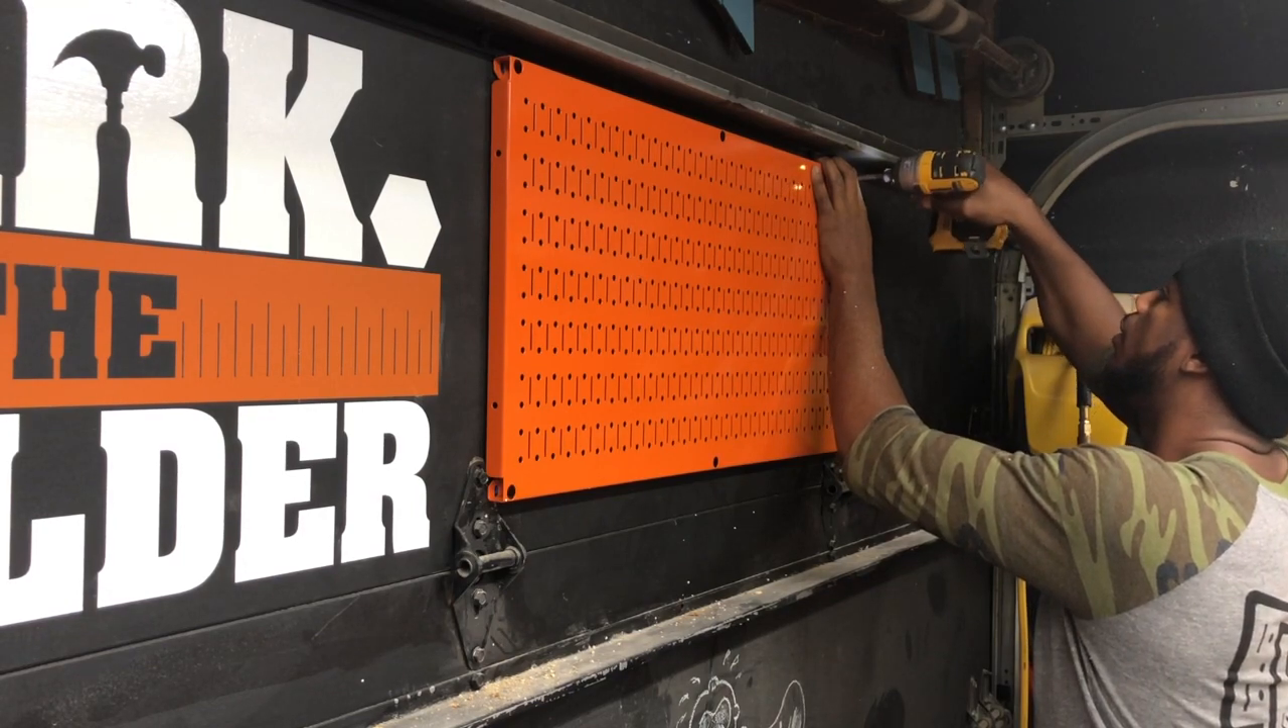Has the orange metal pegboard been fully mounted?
No.